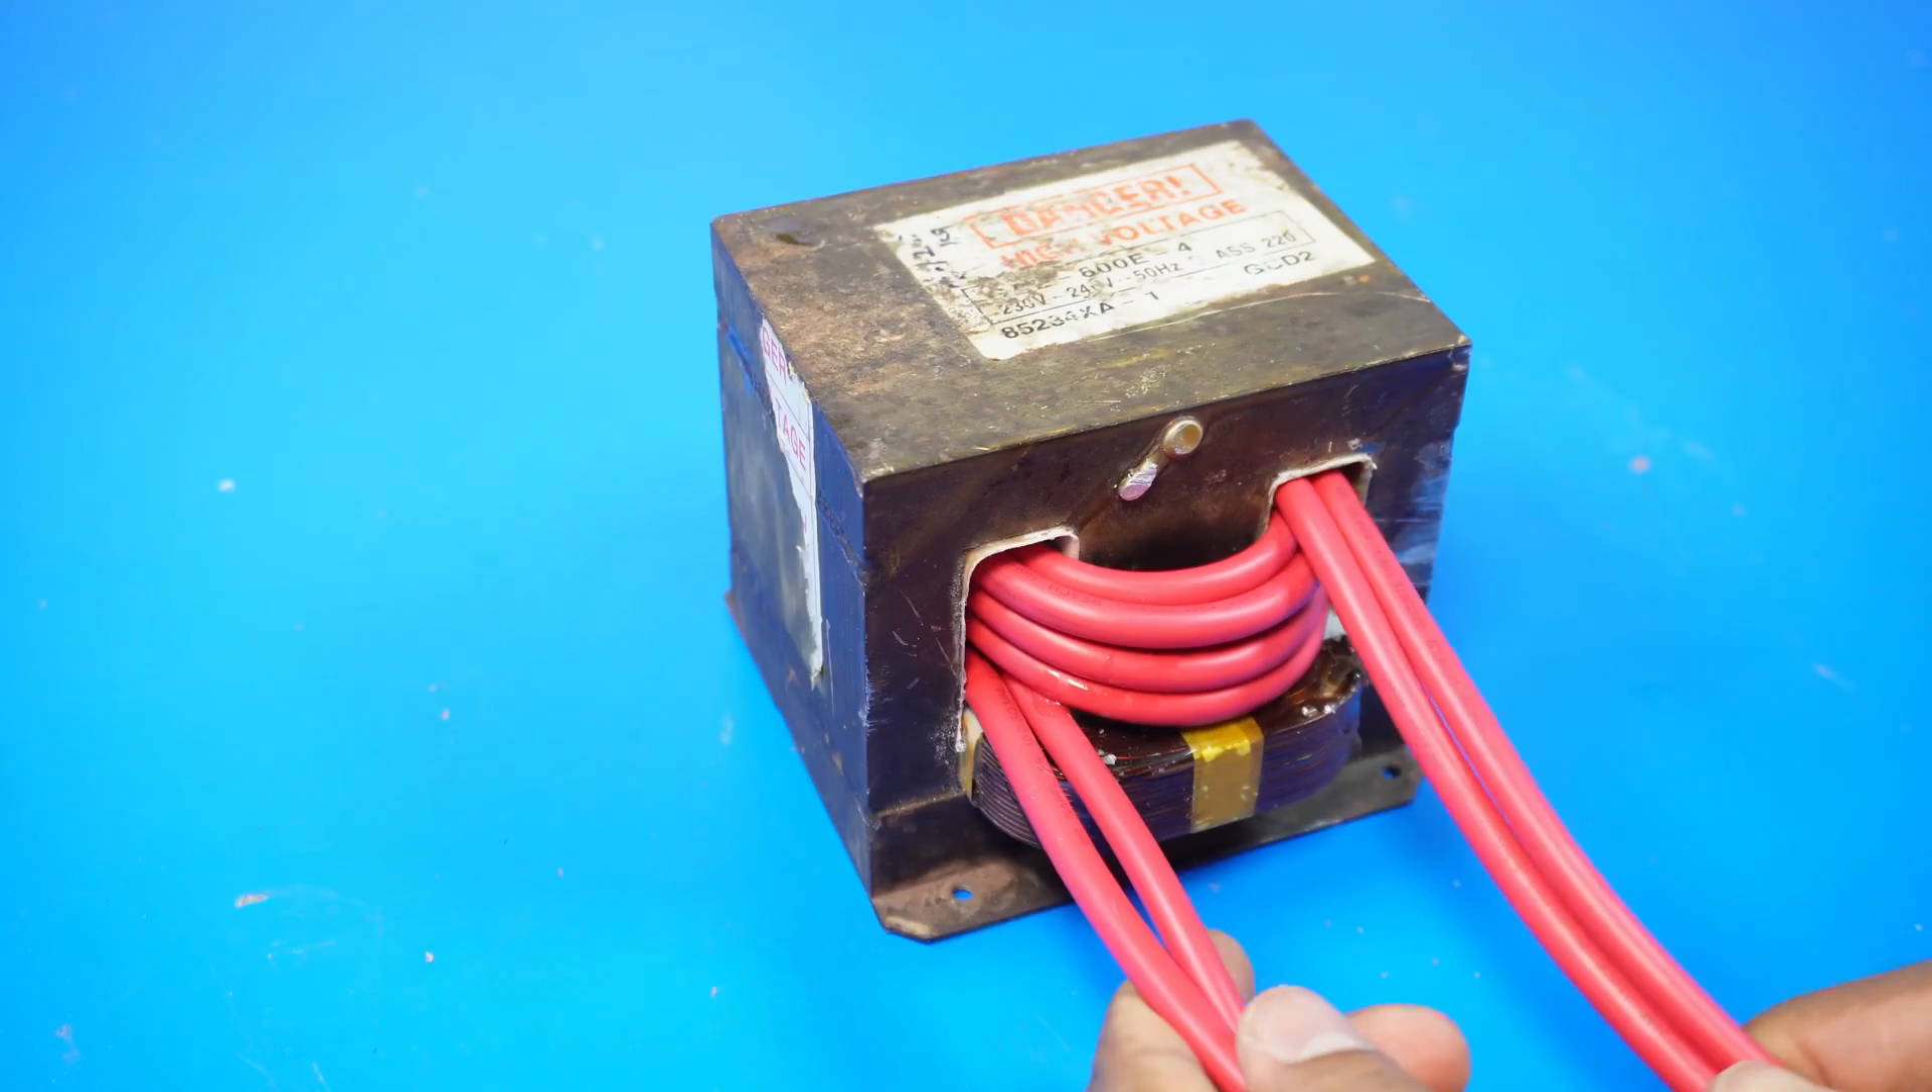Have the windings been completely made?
Yes.